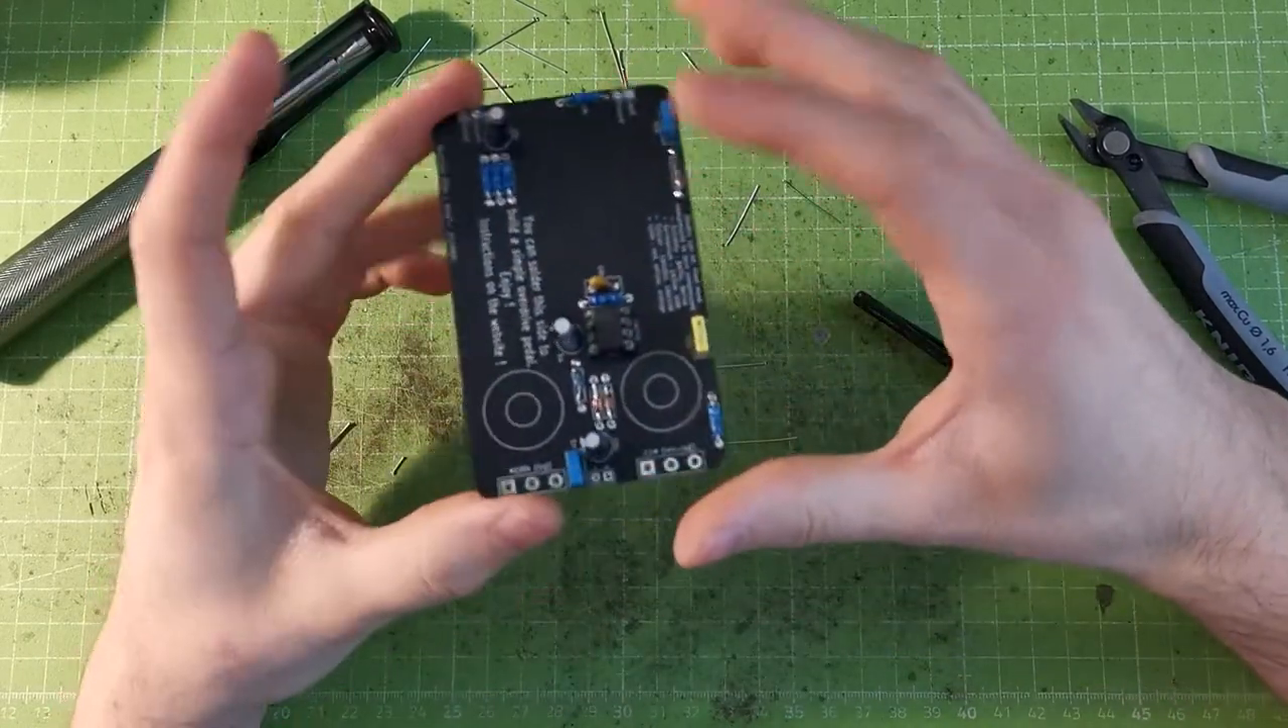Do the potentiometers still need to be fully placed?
Yes.